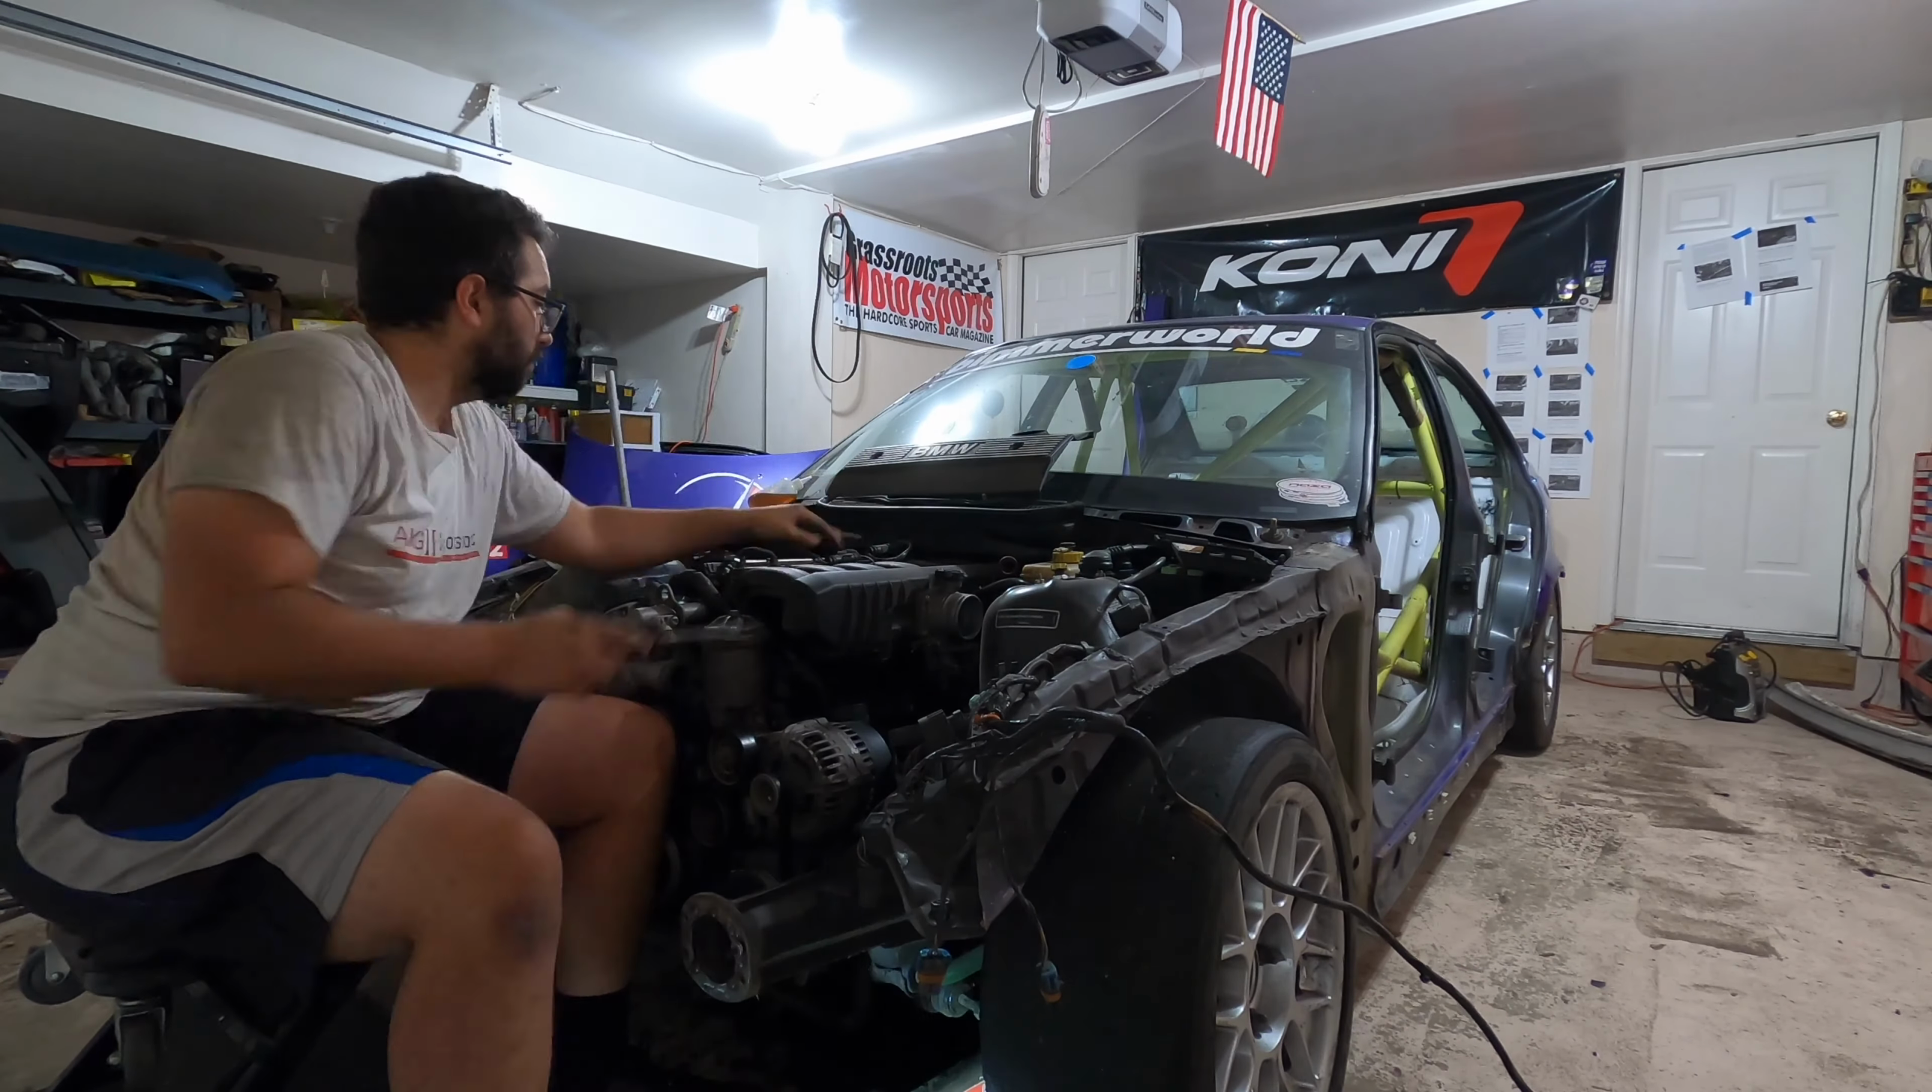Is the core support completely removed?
Yes.